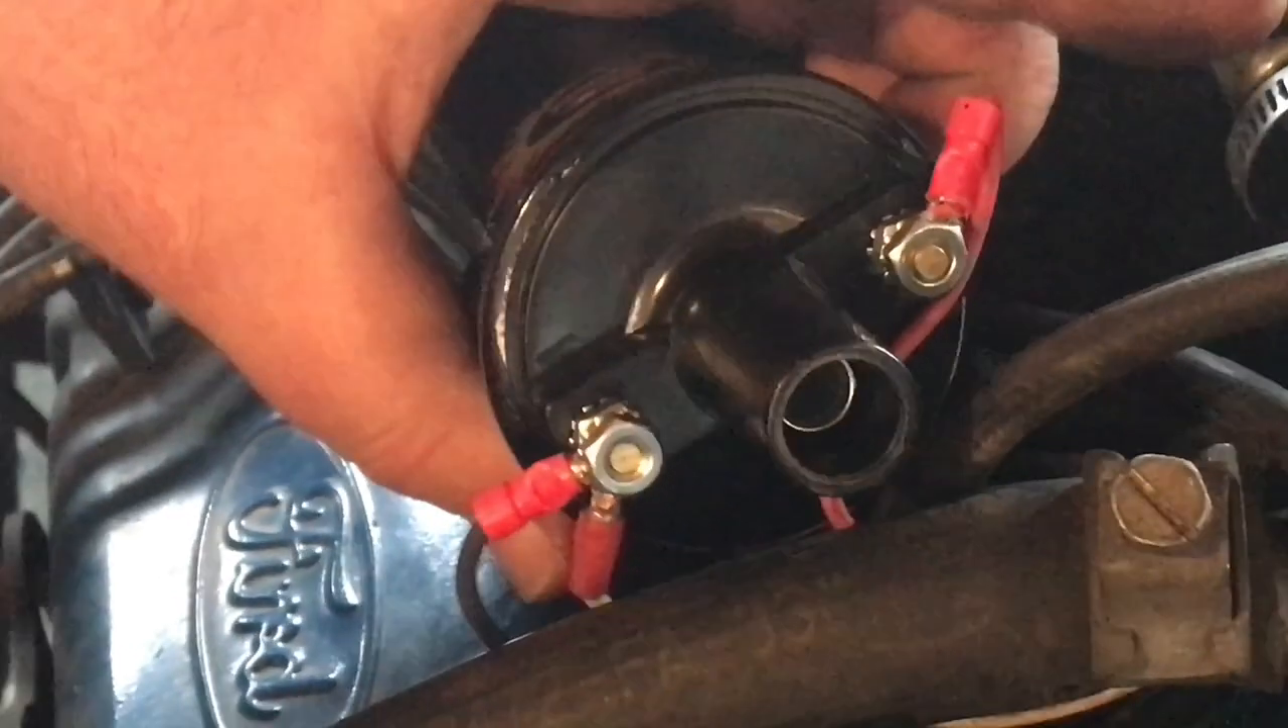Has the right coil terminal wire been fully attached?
Yes.